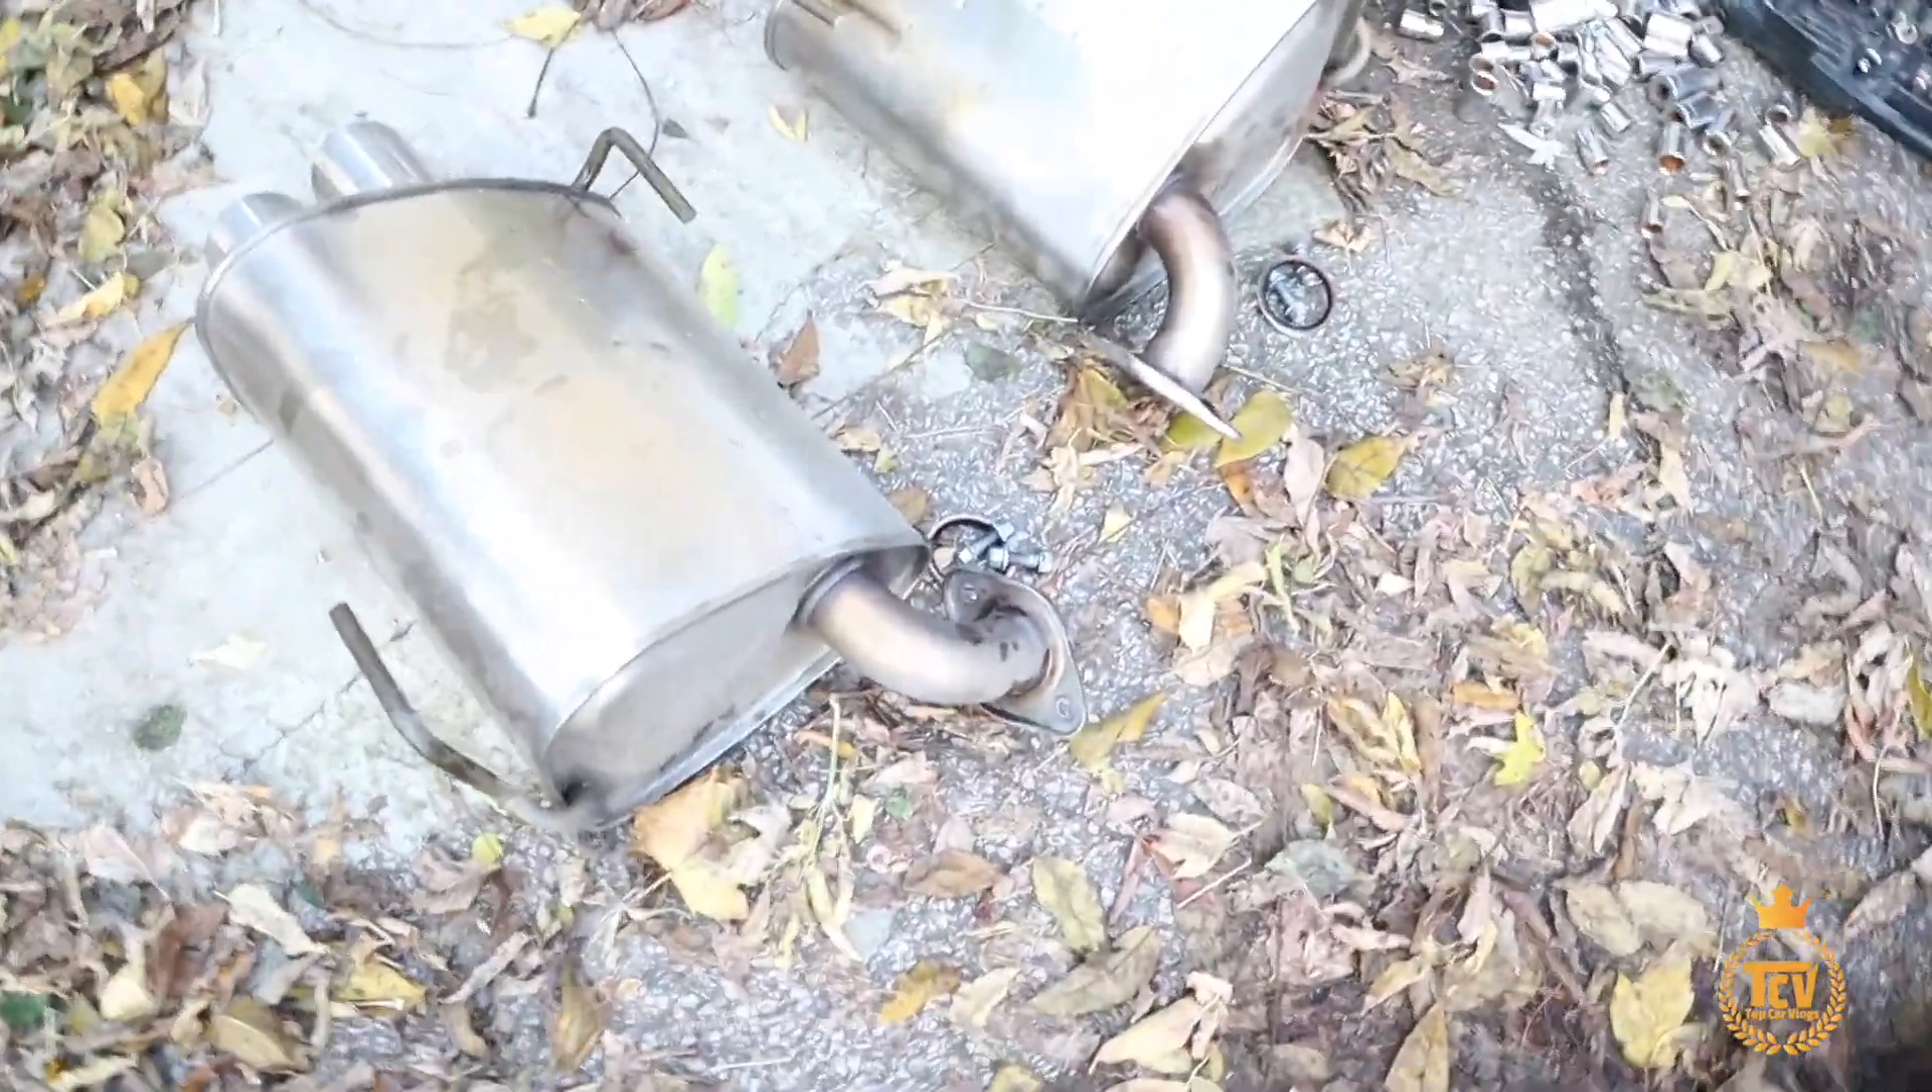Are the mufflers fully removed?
Yes.